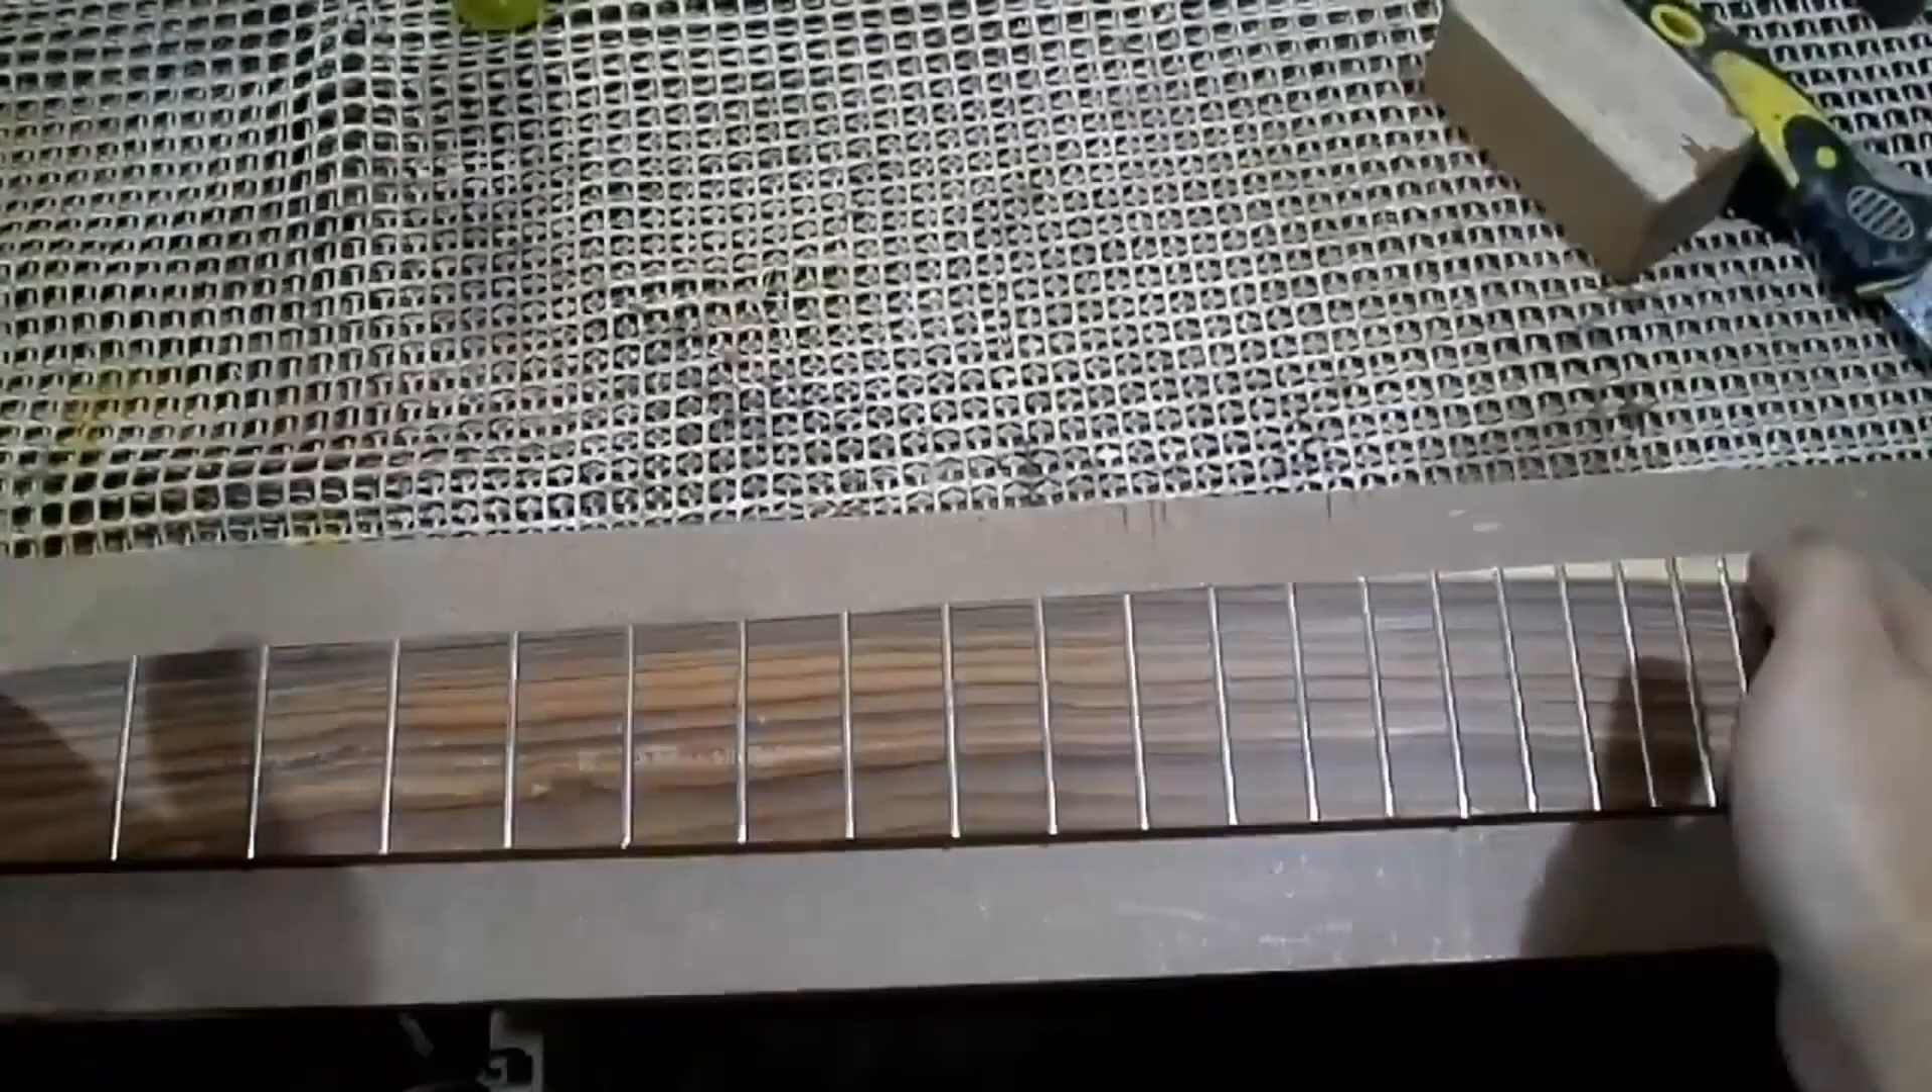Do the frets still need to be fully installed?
No.